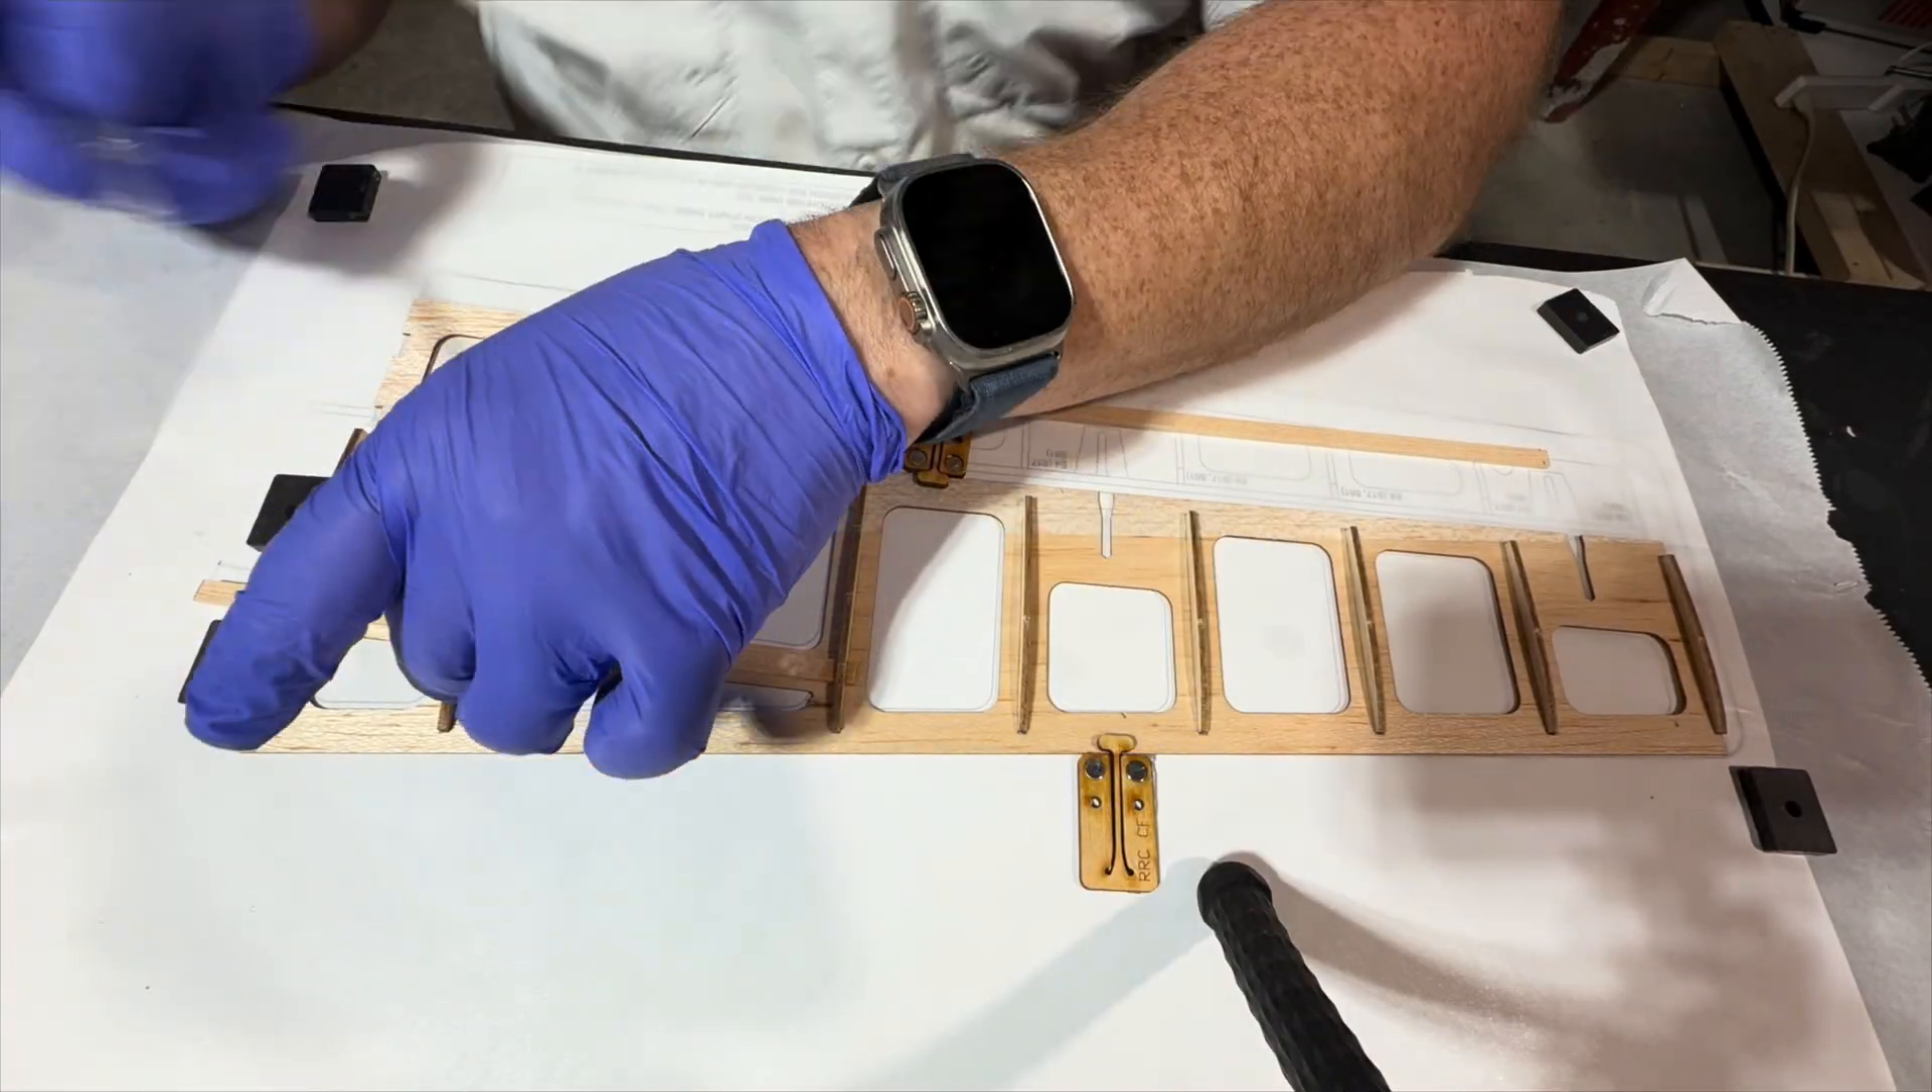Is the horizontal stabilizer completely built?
No.